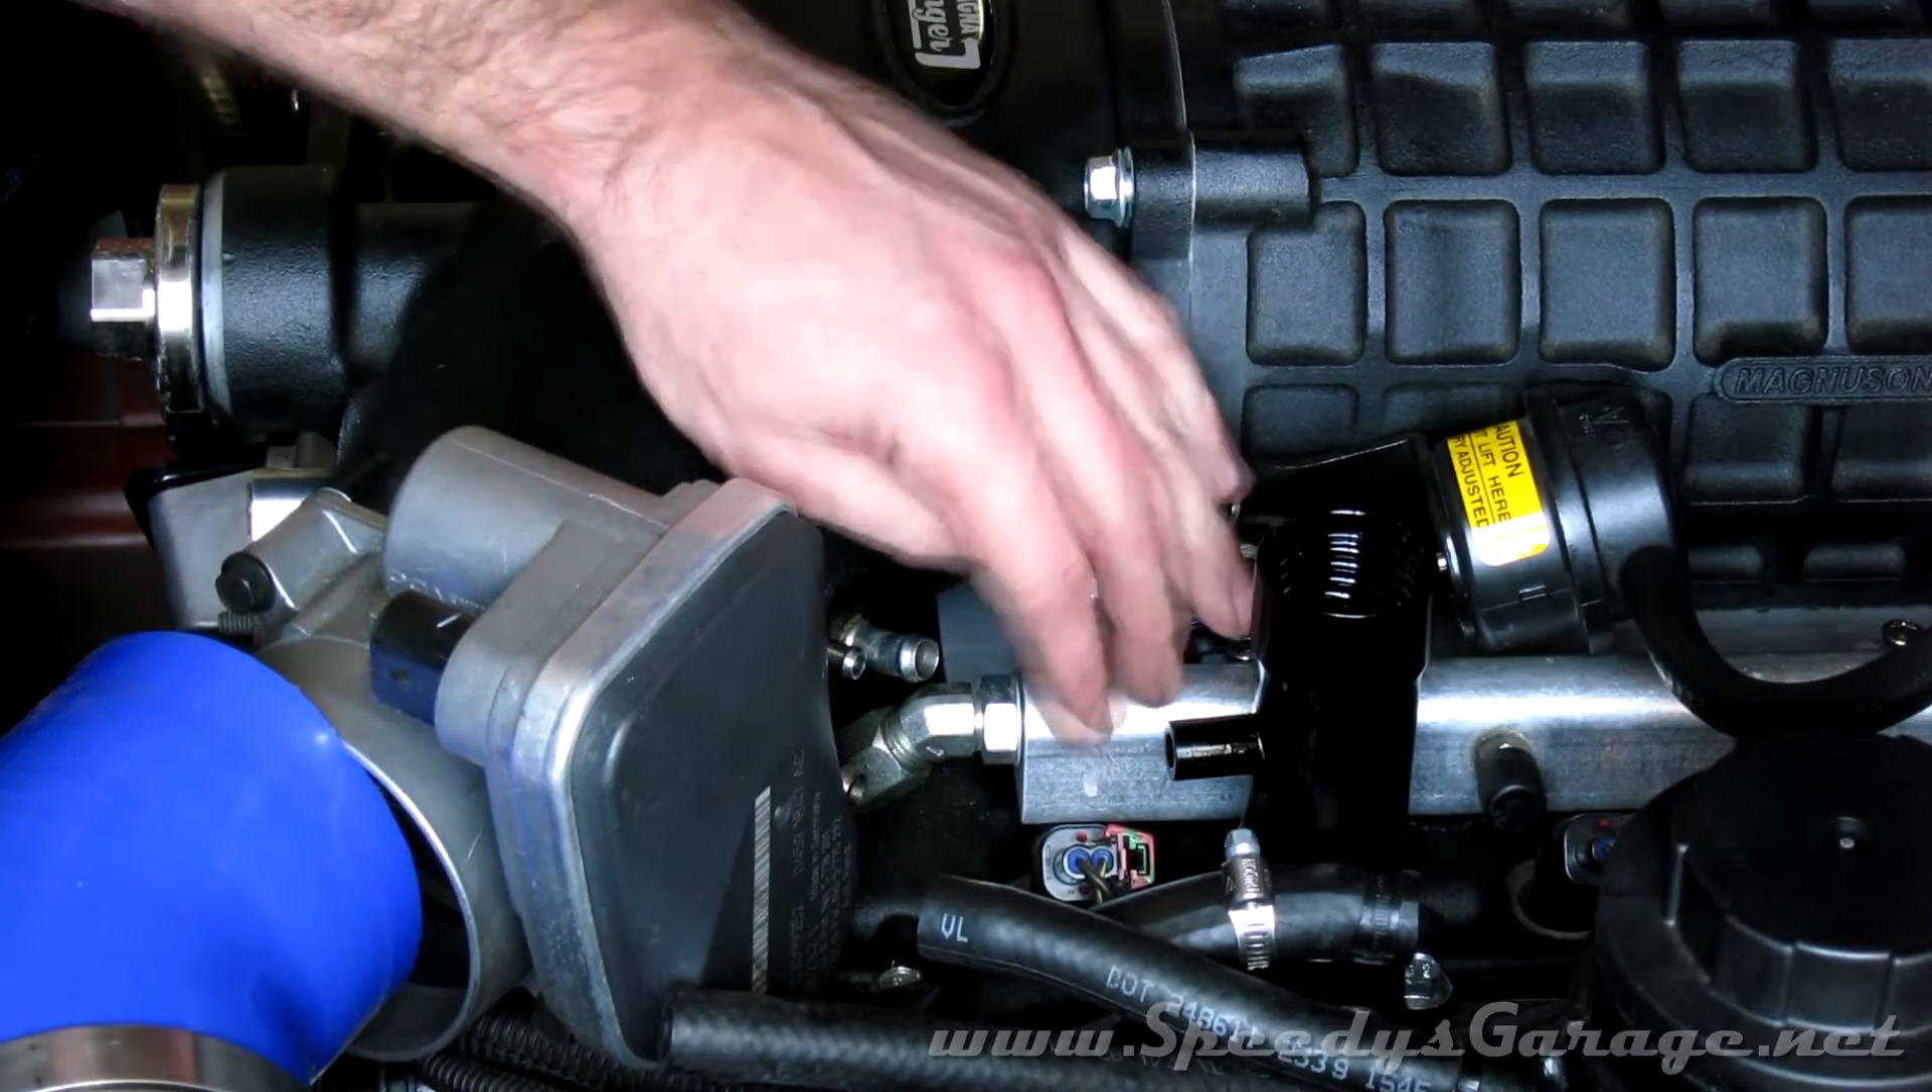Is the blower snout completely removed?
No.